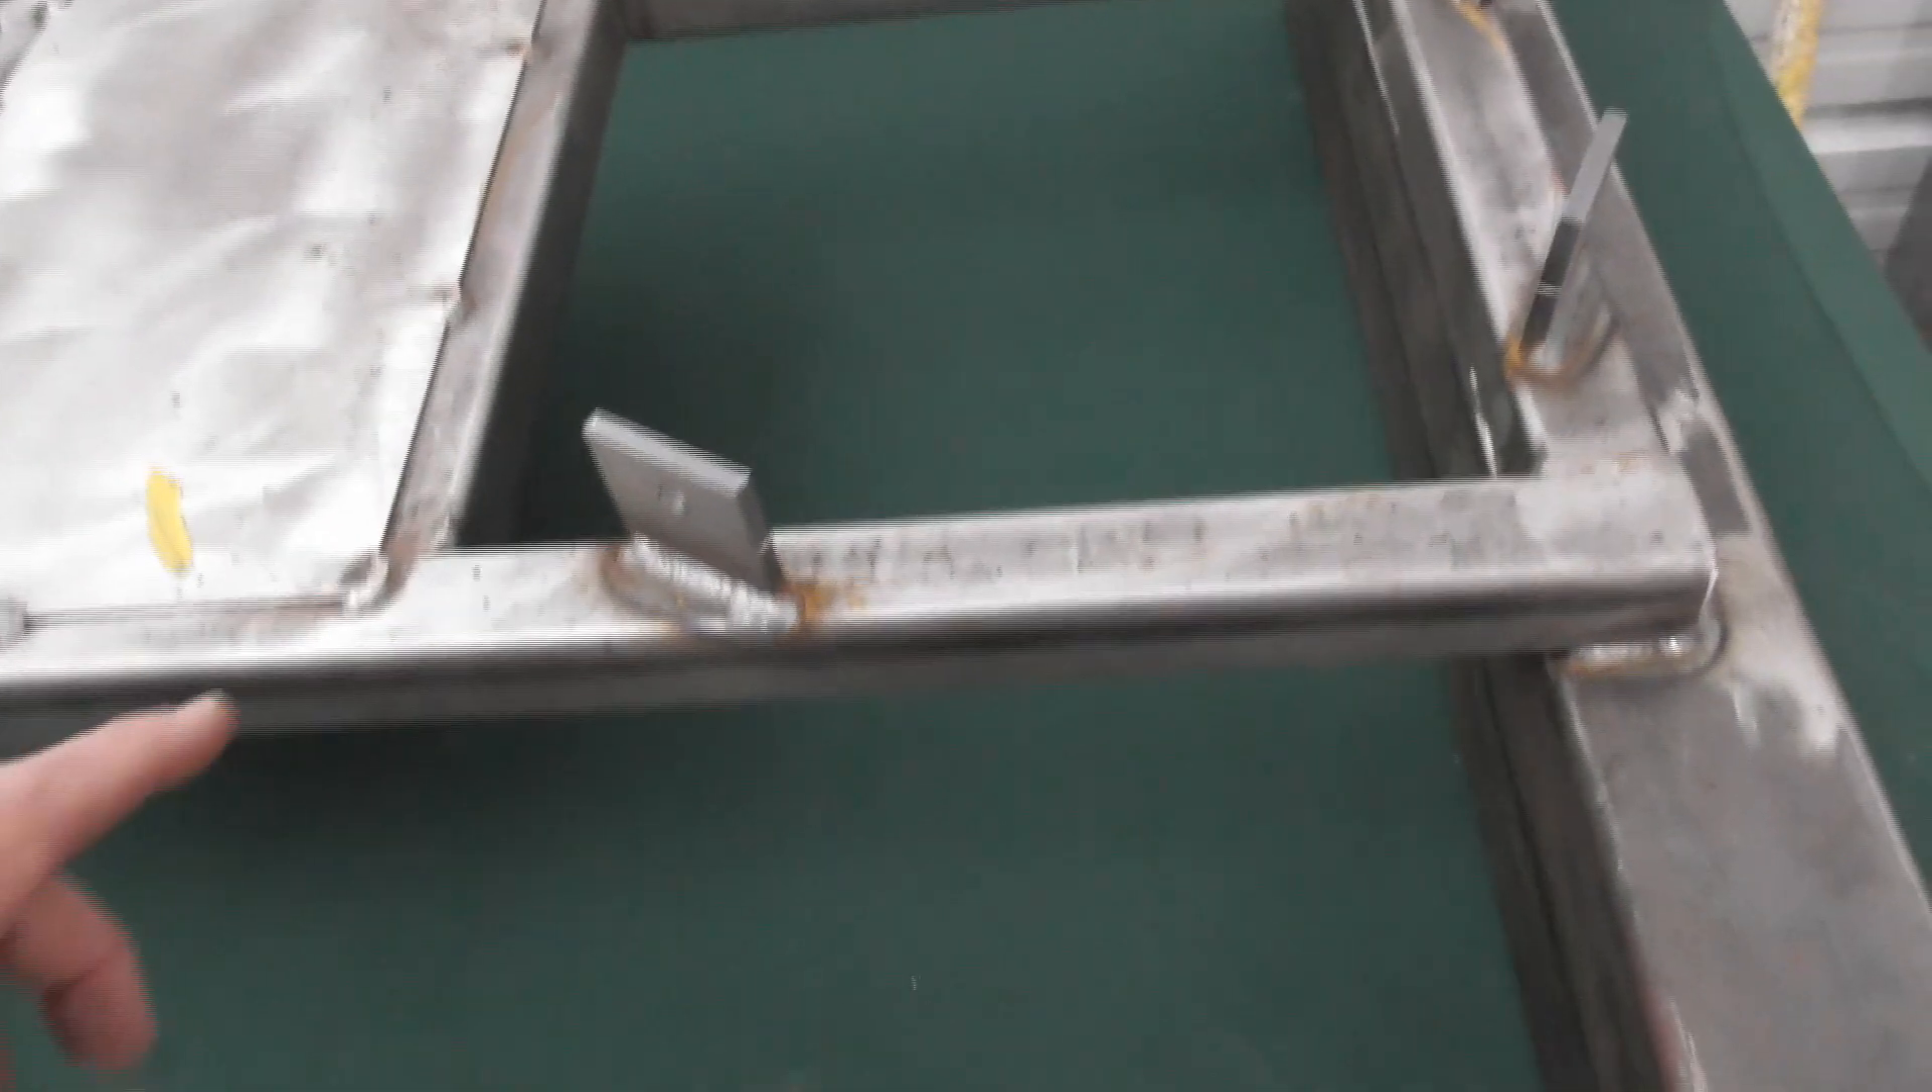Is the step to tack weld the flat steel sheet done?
Yes.